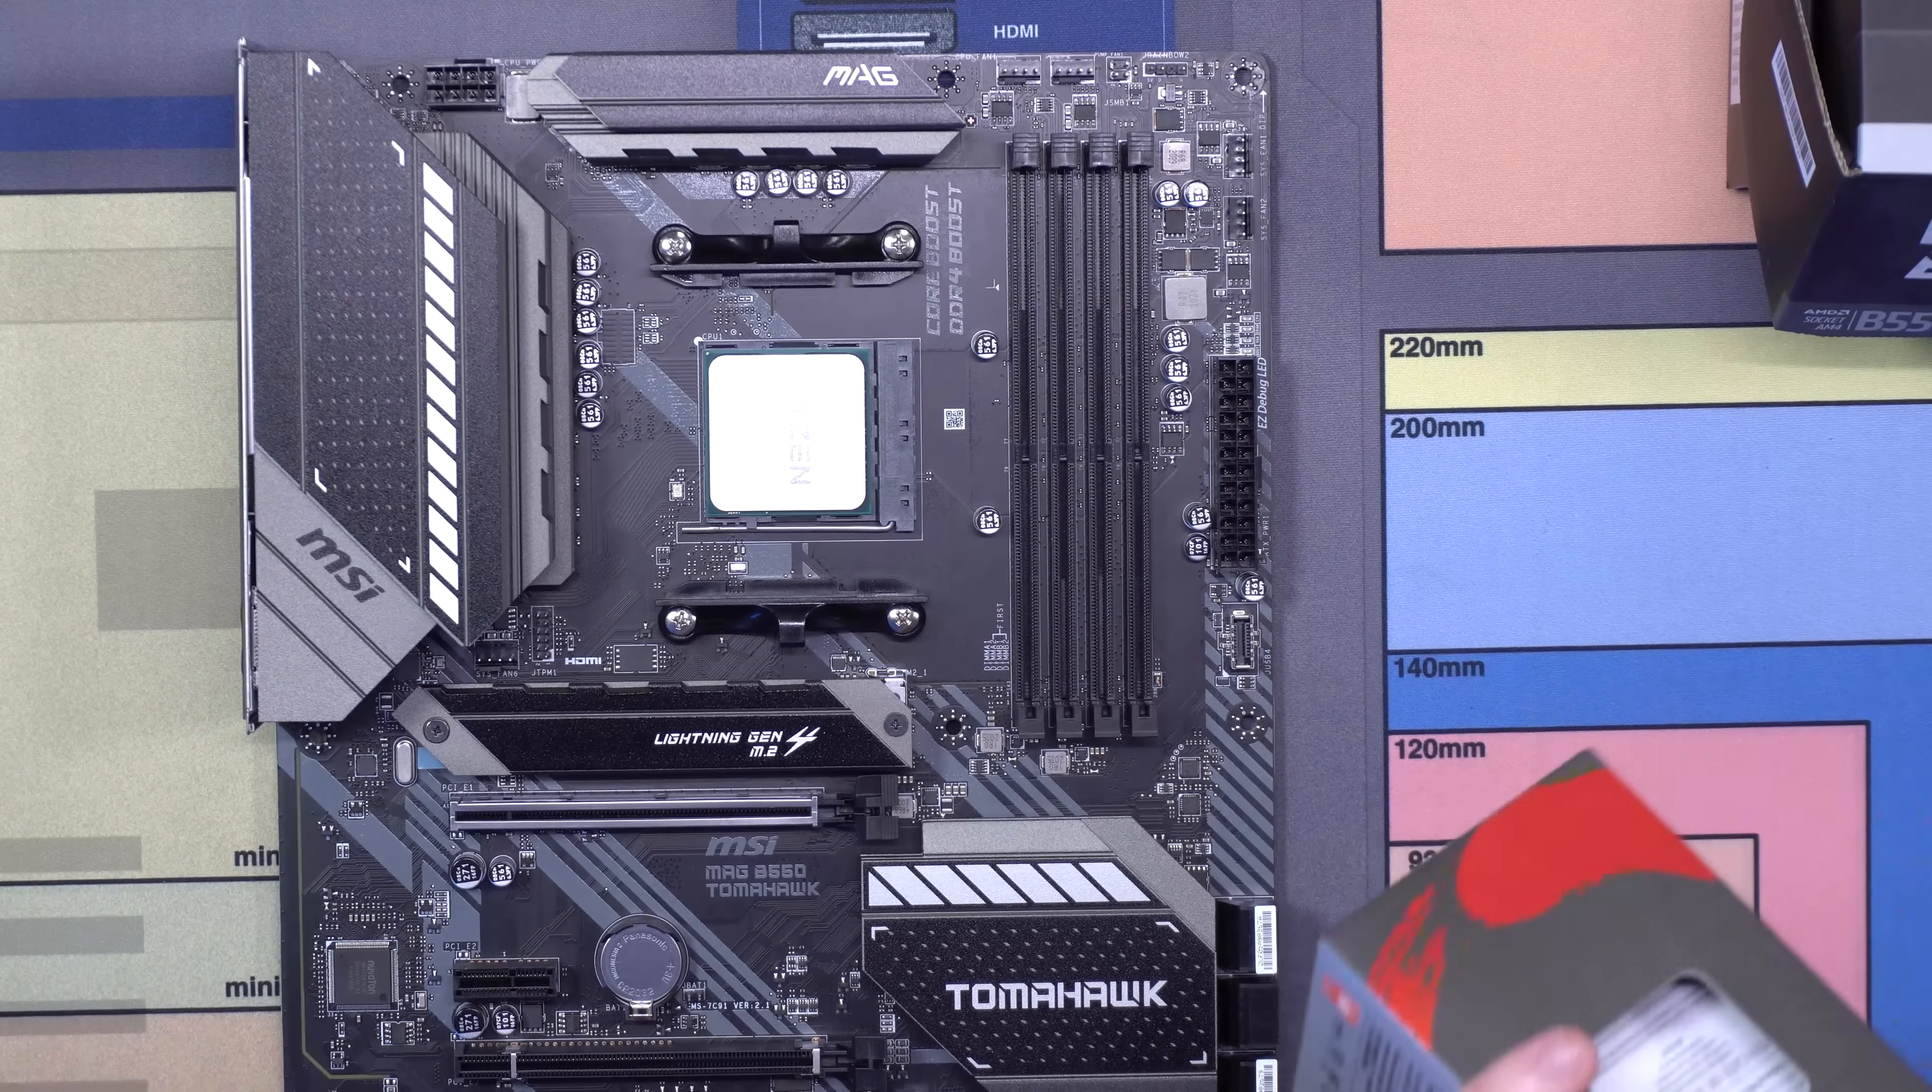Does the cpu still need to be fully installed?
No.